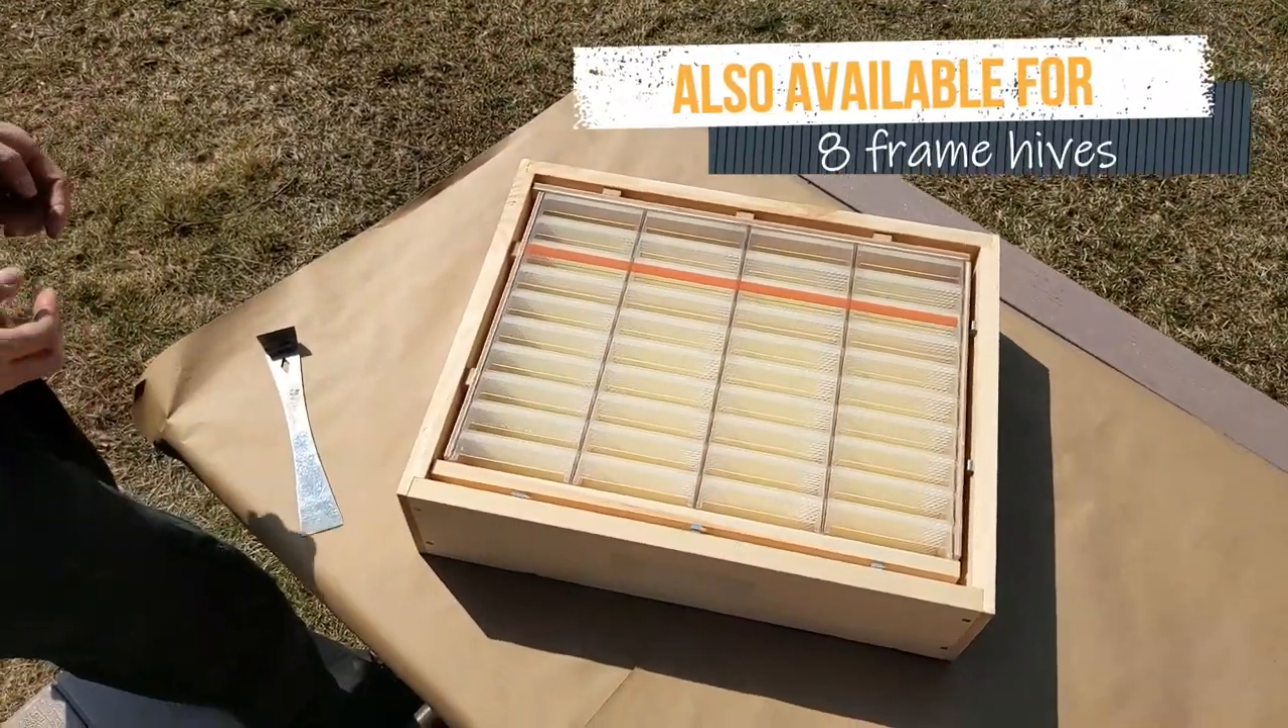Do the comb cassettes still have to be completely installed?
No.